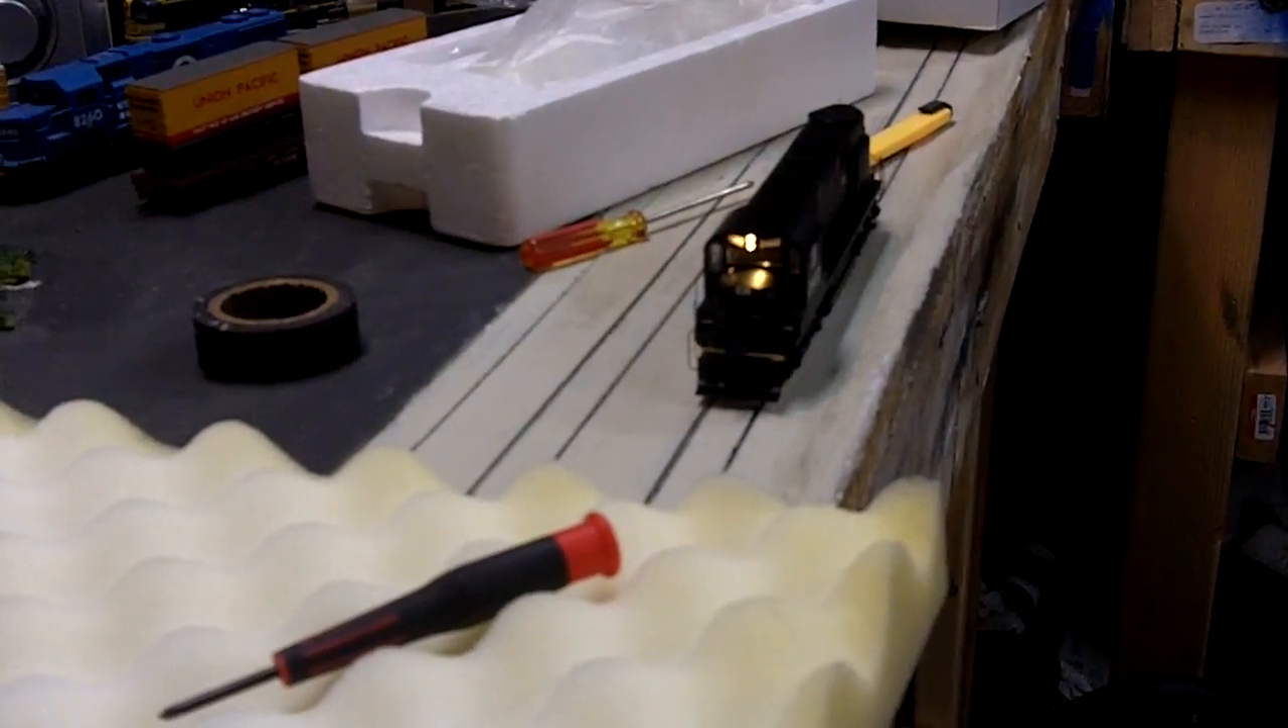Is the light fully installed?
Yes.